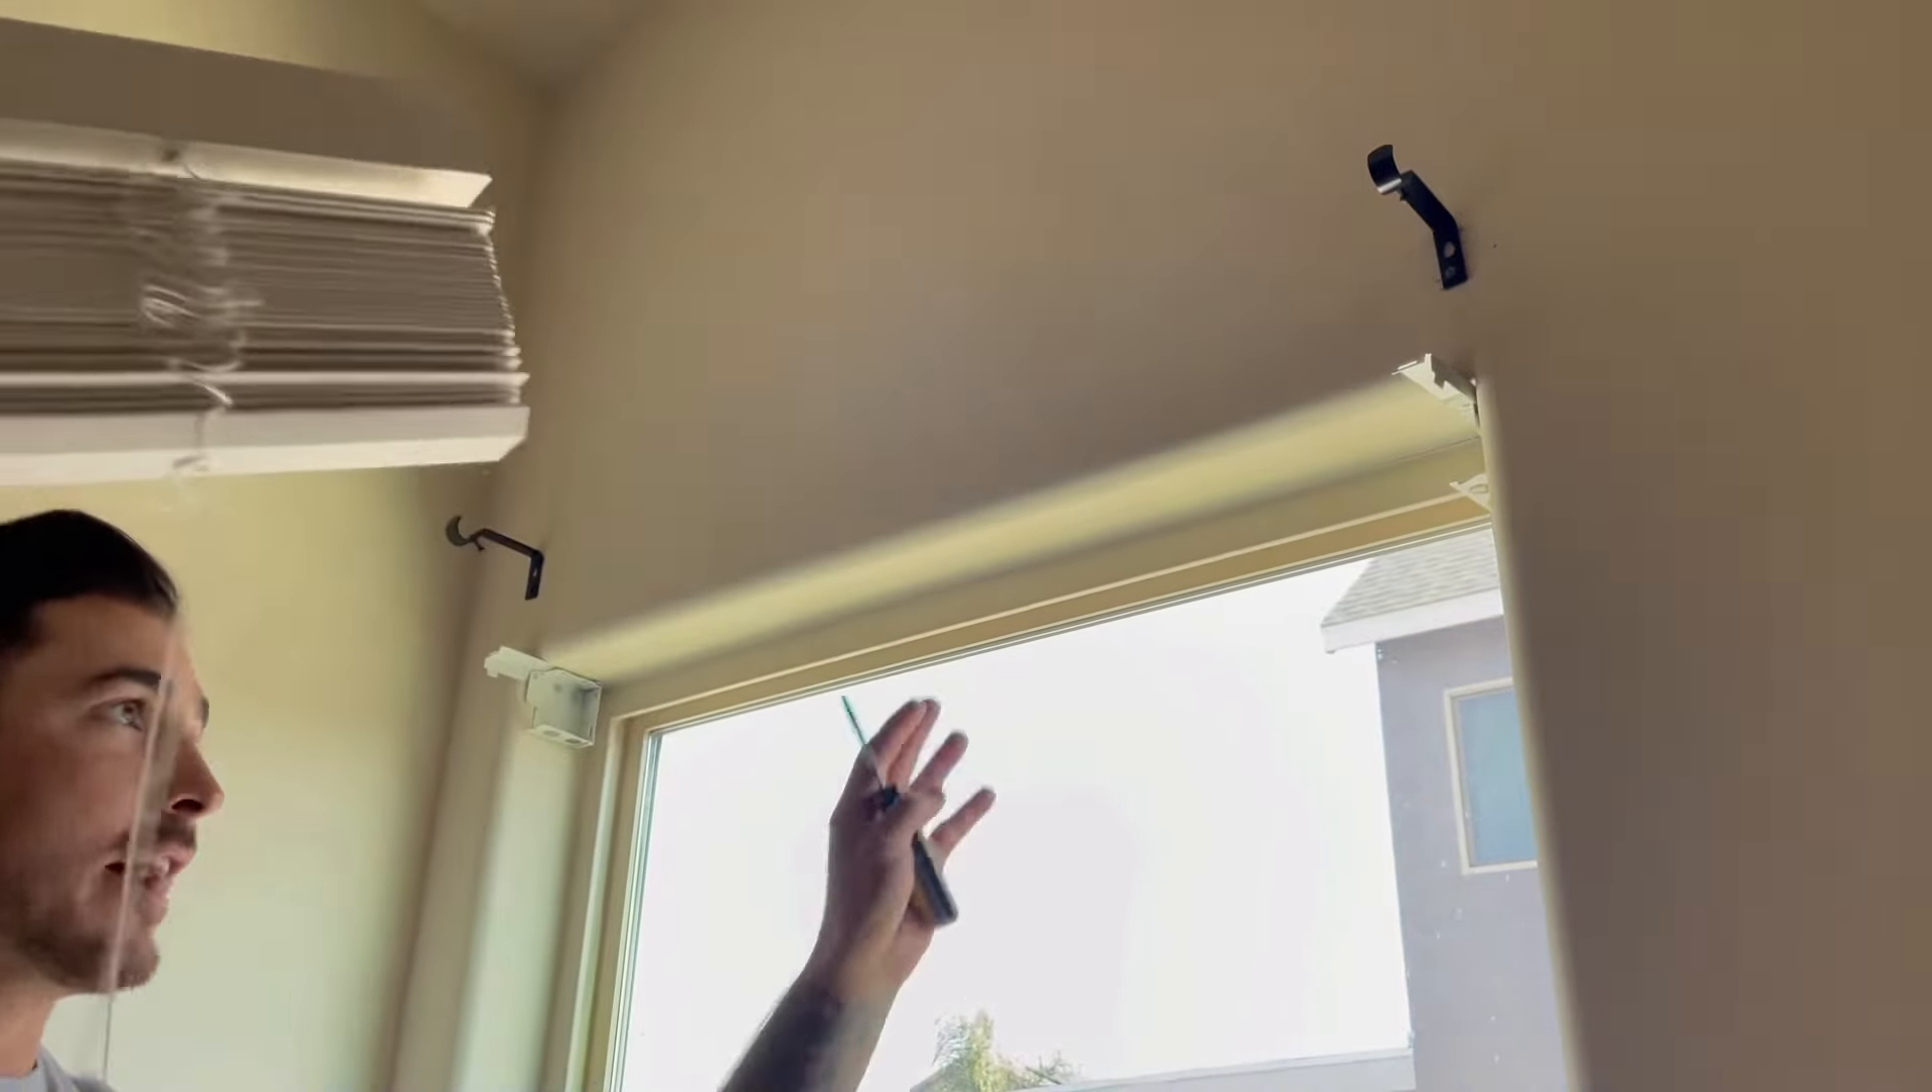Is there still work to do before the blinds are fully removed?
No.